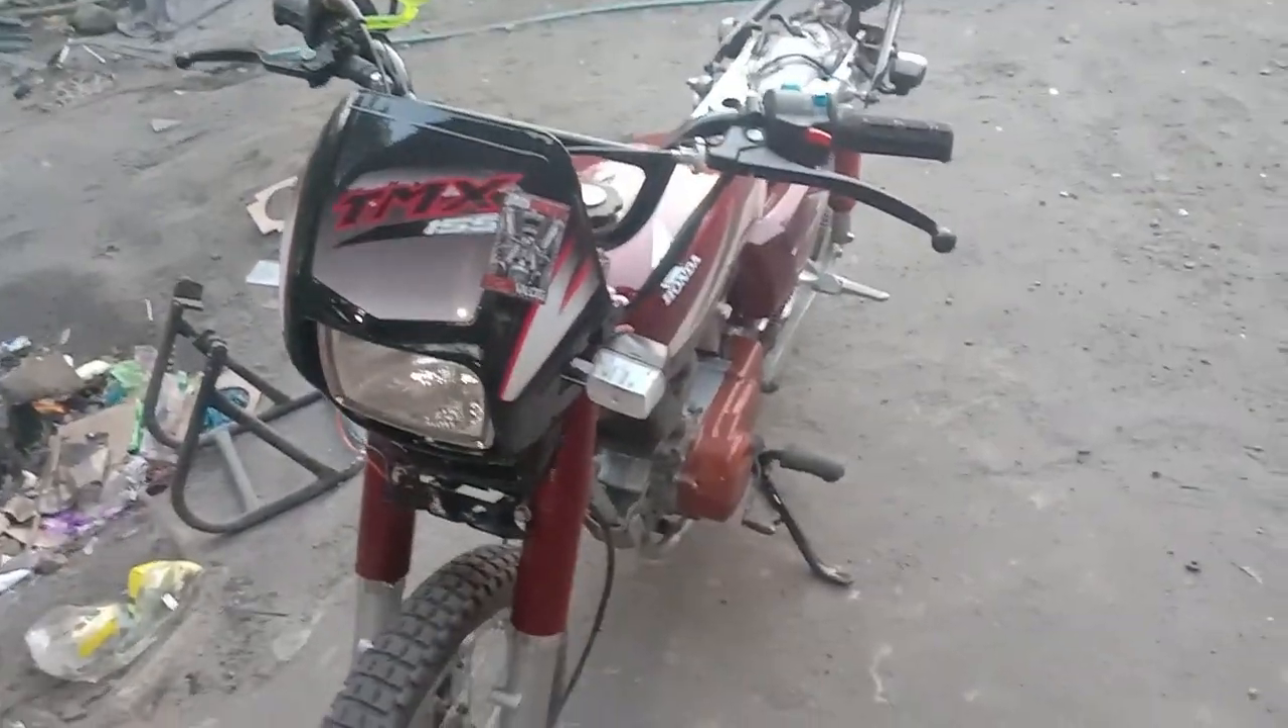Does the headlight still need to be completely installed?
No.